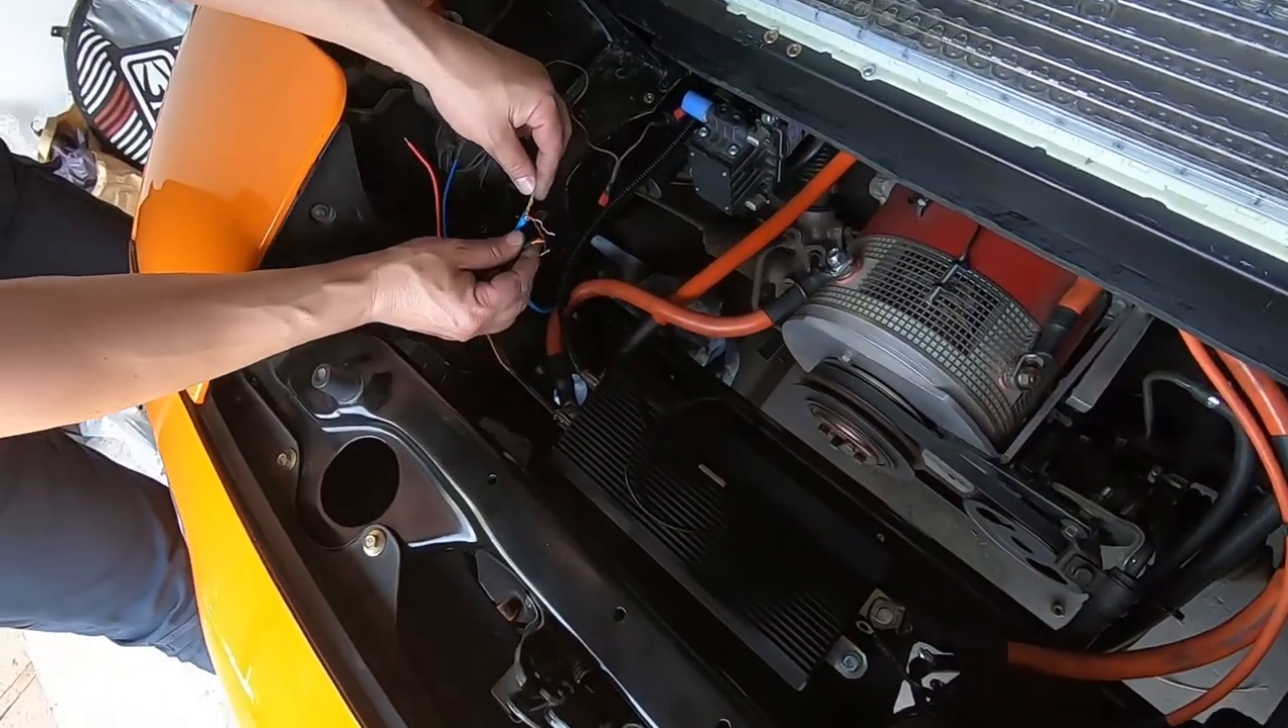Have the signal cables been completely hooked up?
No.